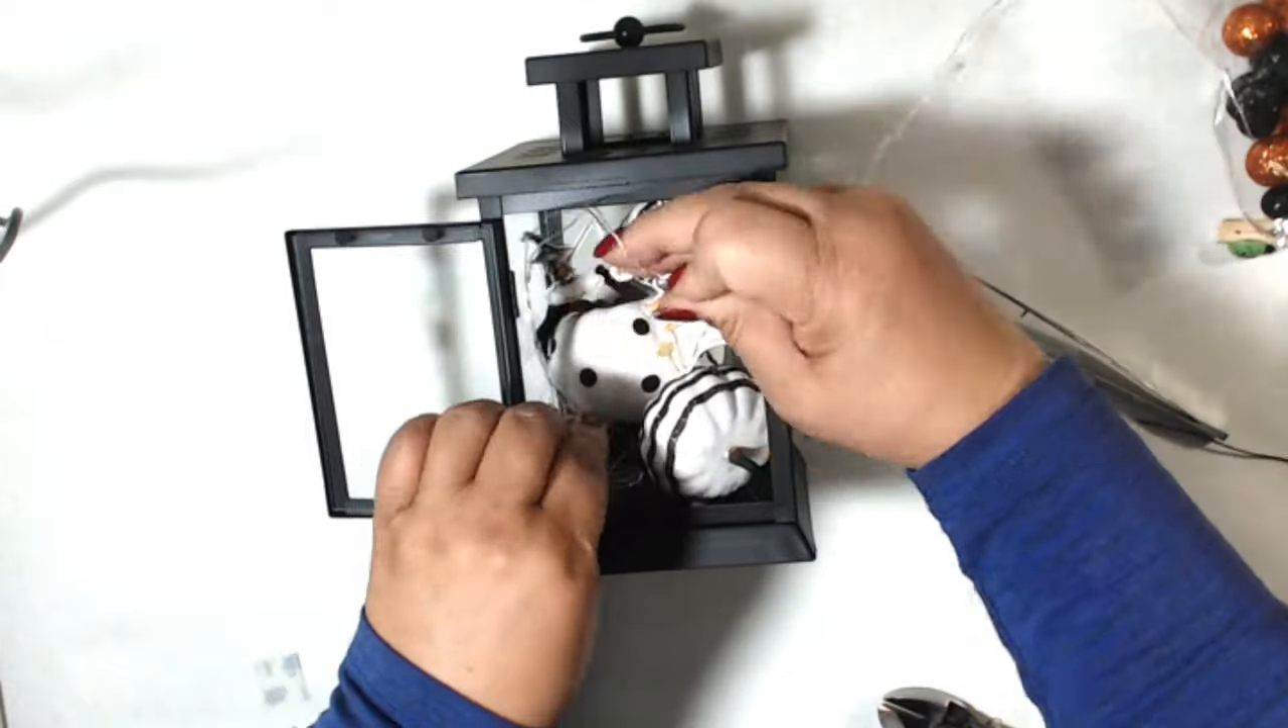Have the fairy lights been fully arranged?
No.